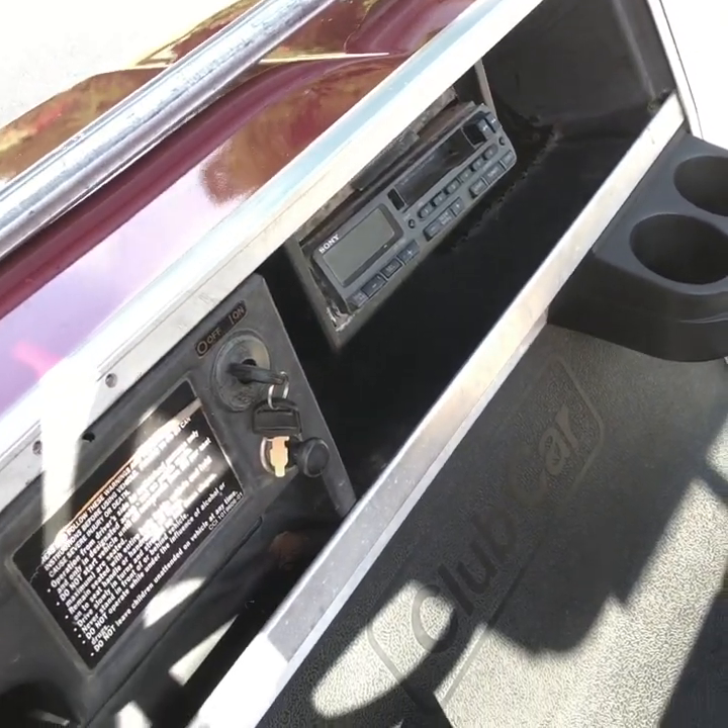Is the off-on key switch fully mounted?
Yes.